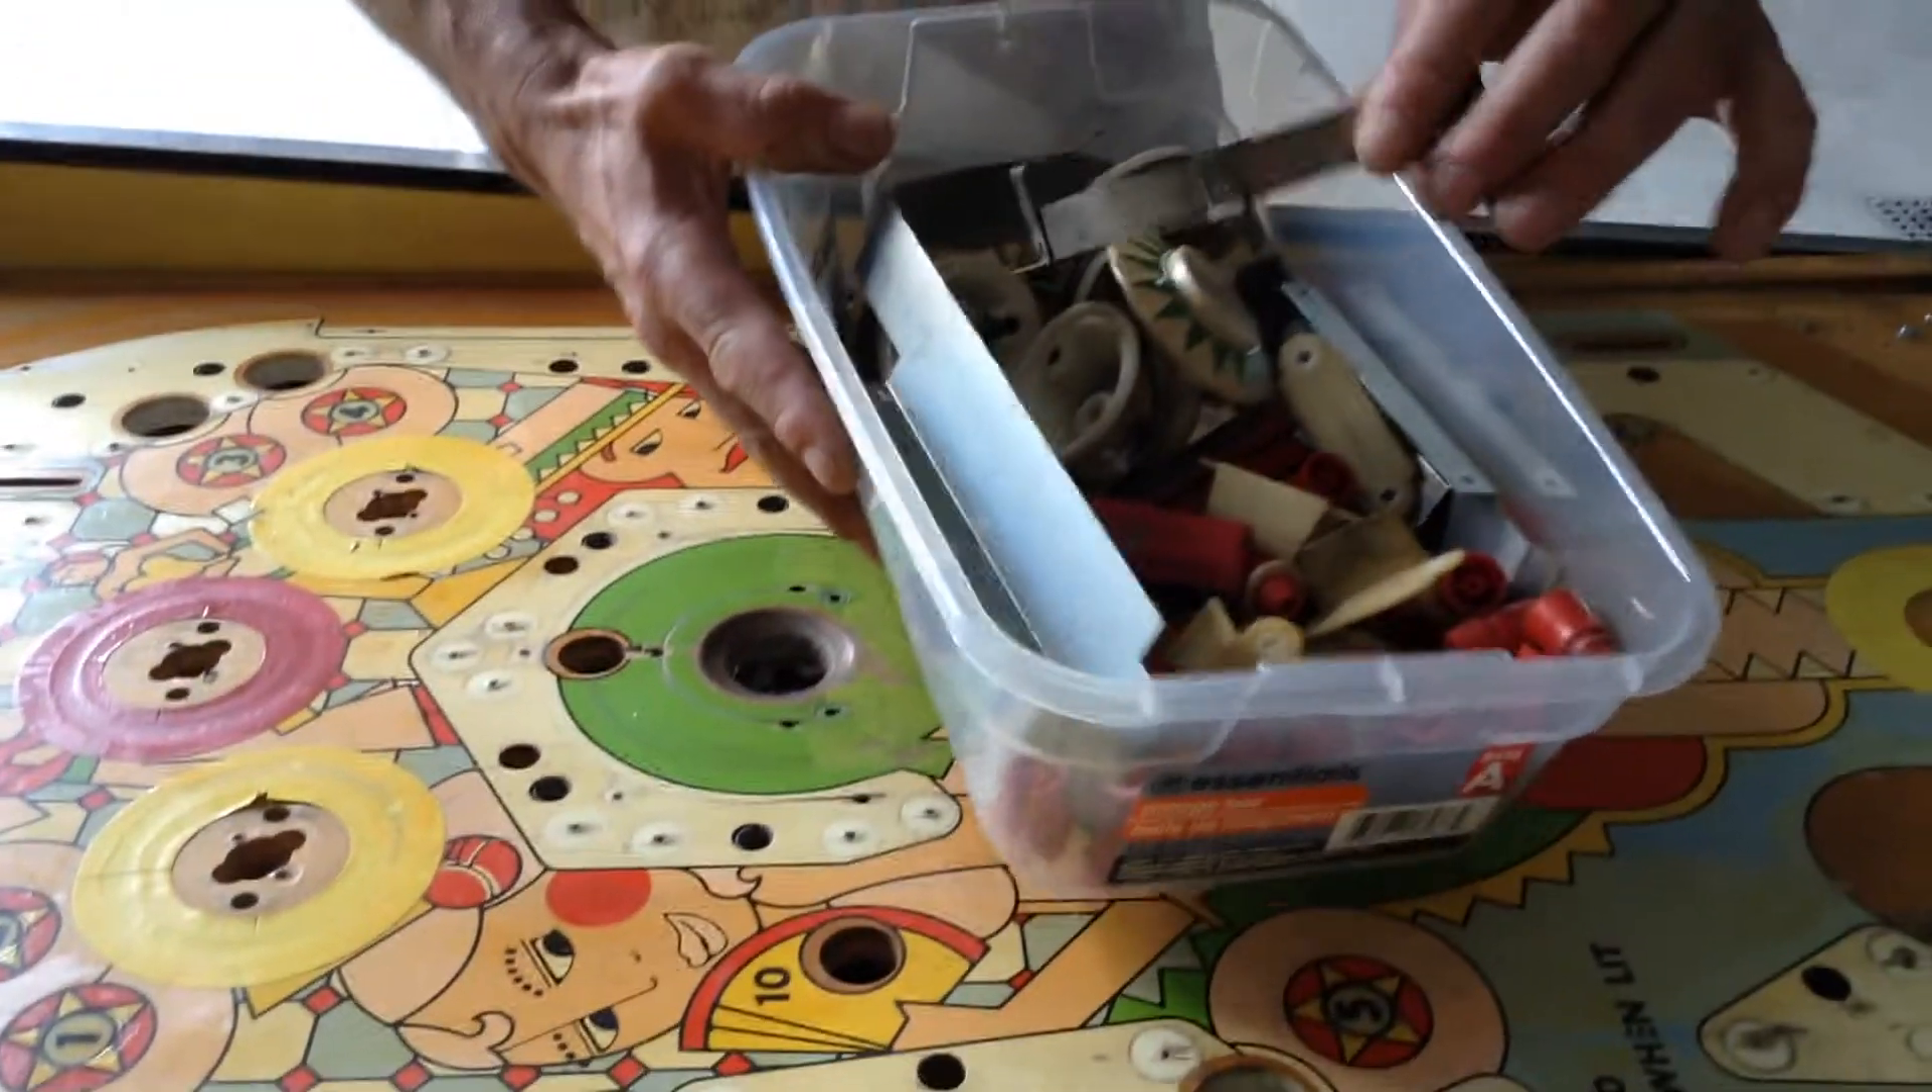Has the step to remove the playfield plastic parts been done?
Yes.